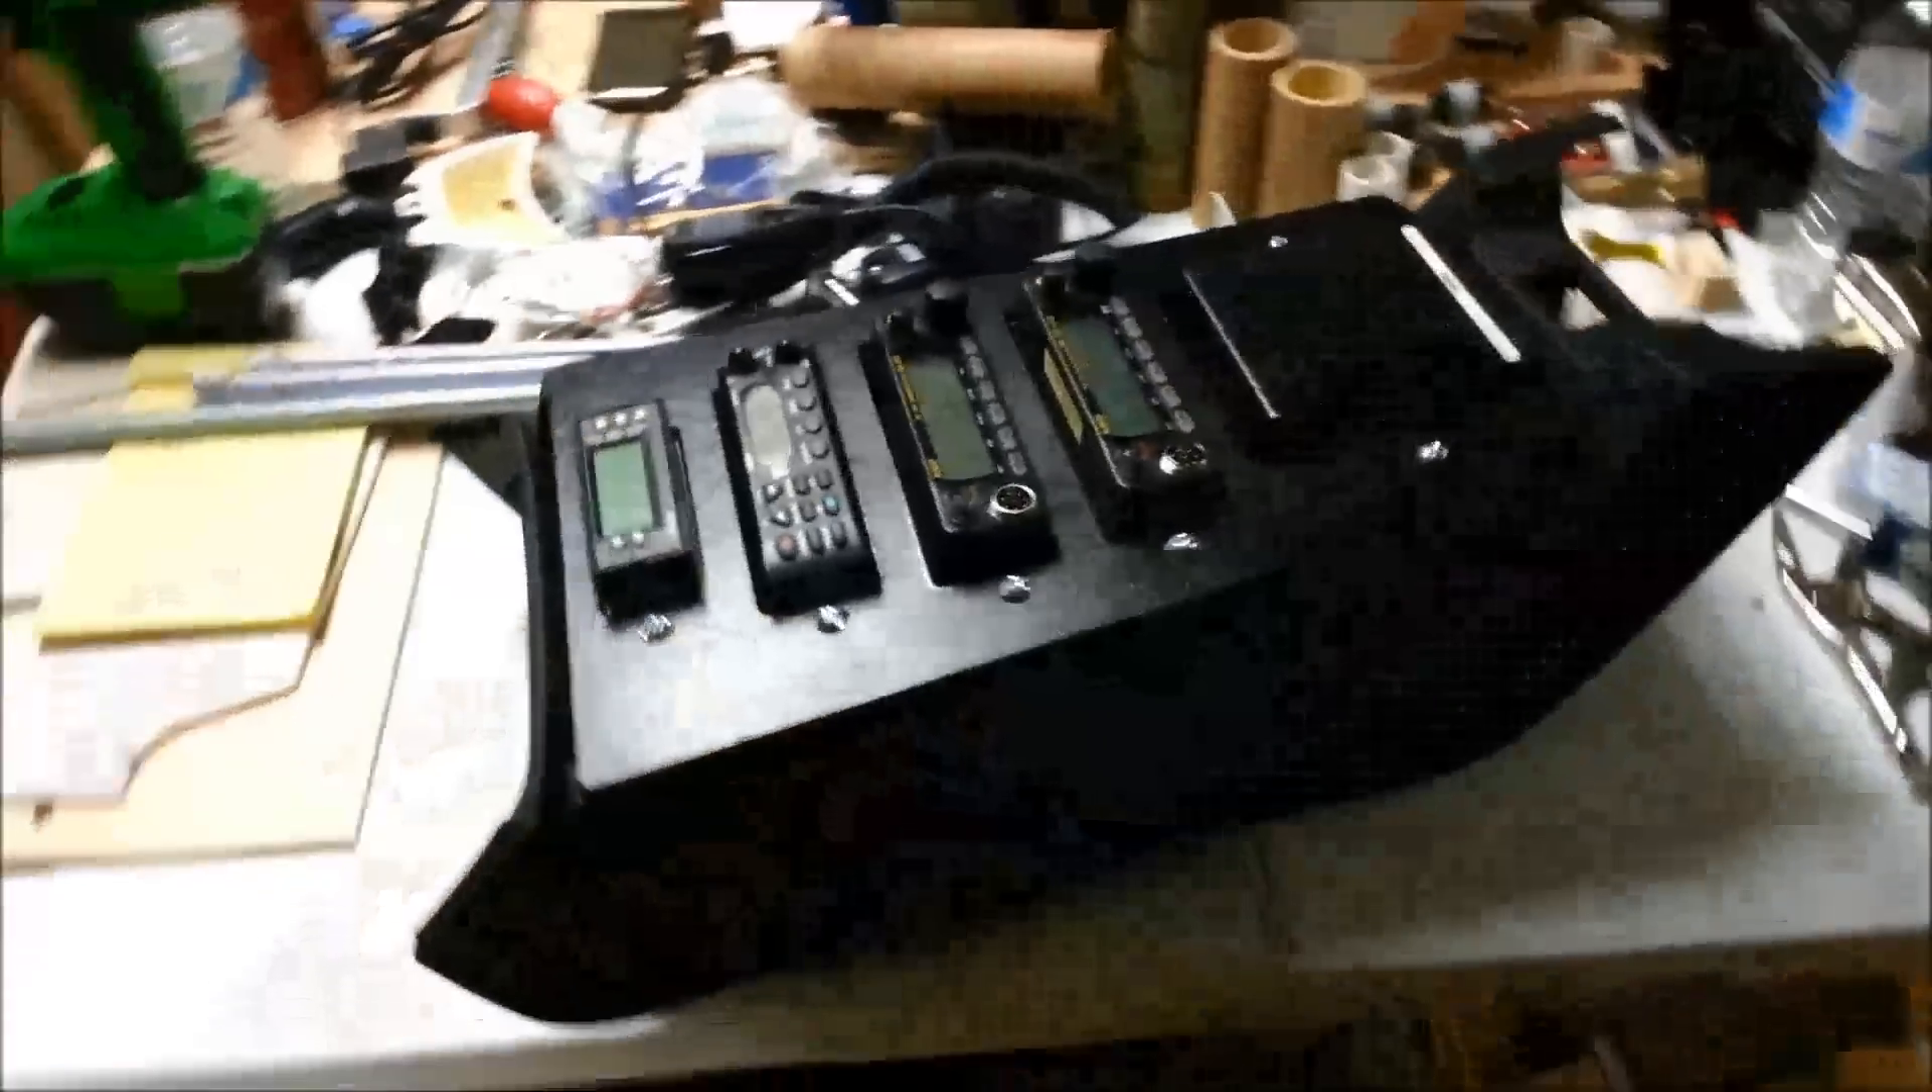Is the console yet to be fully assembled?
No.